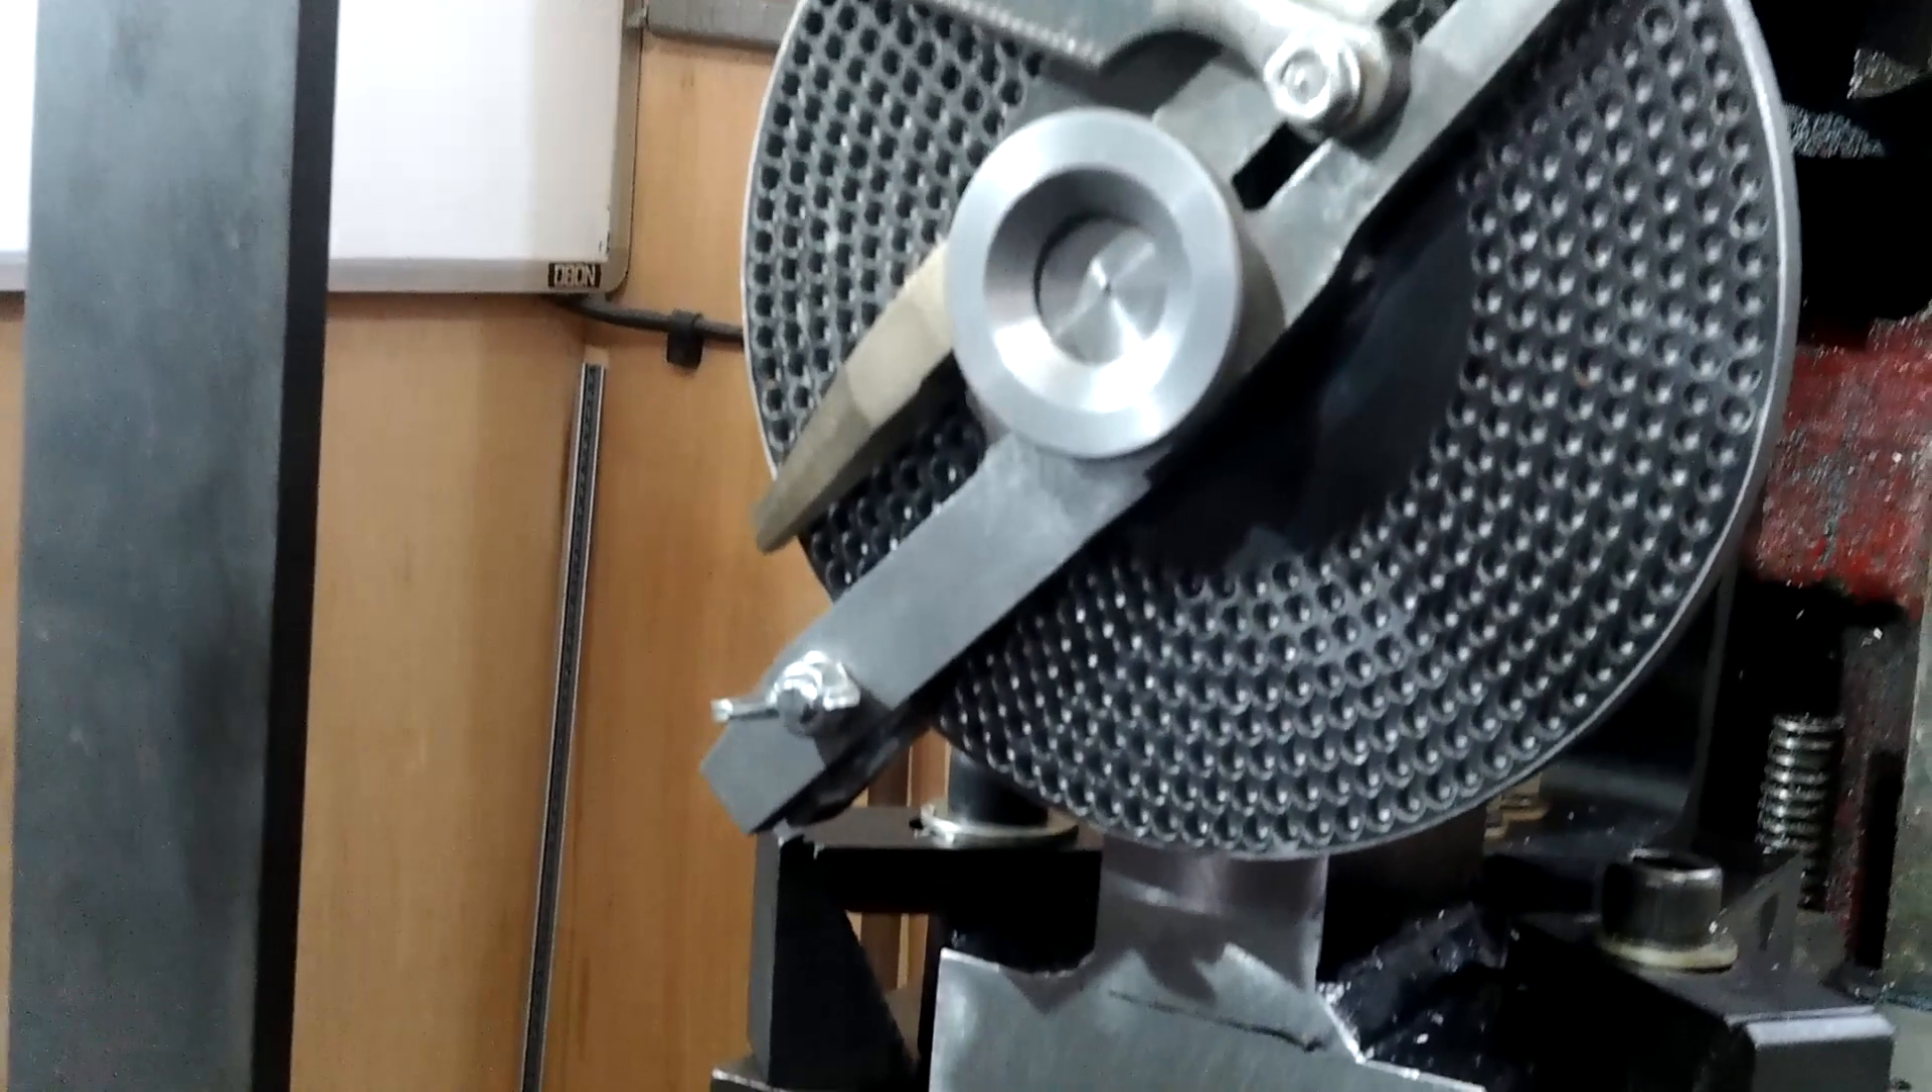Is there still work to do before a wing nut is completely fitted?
No.